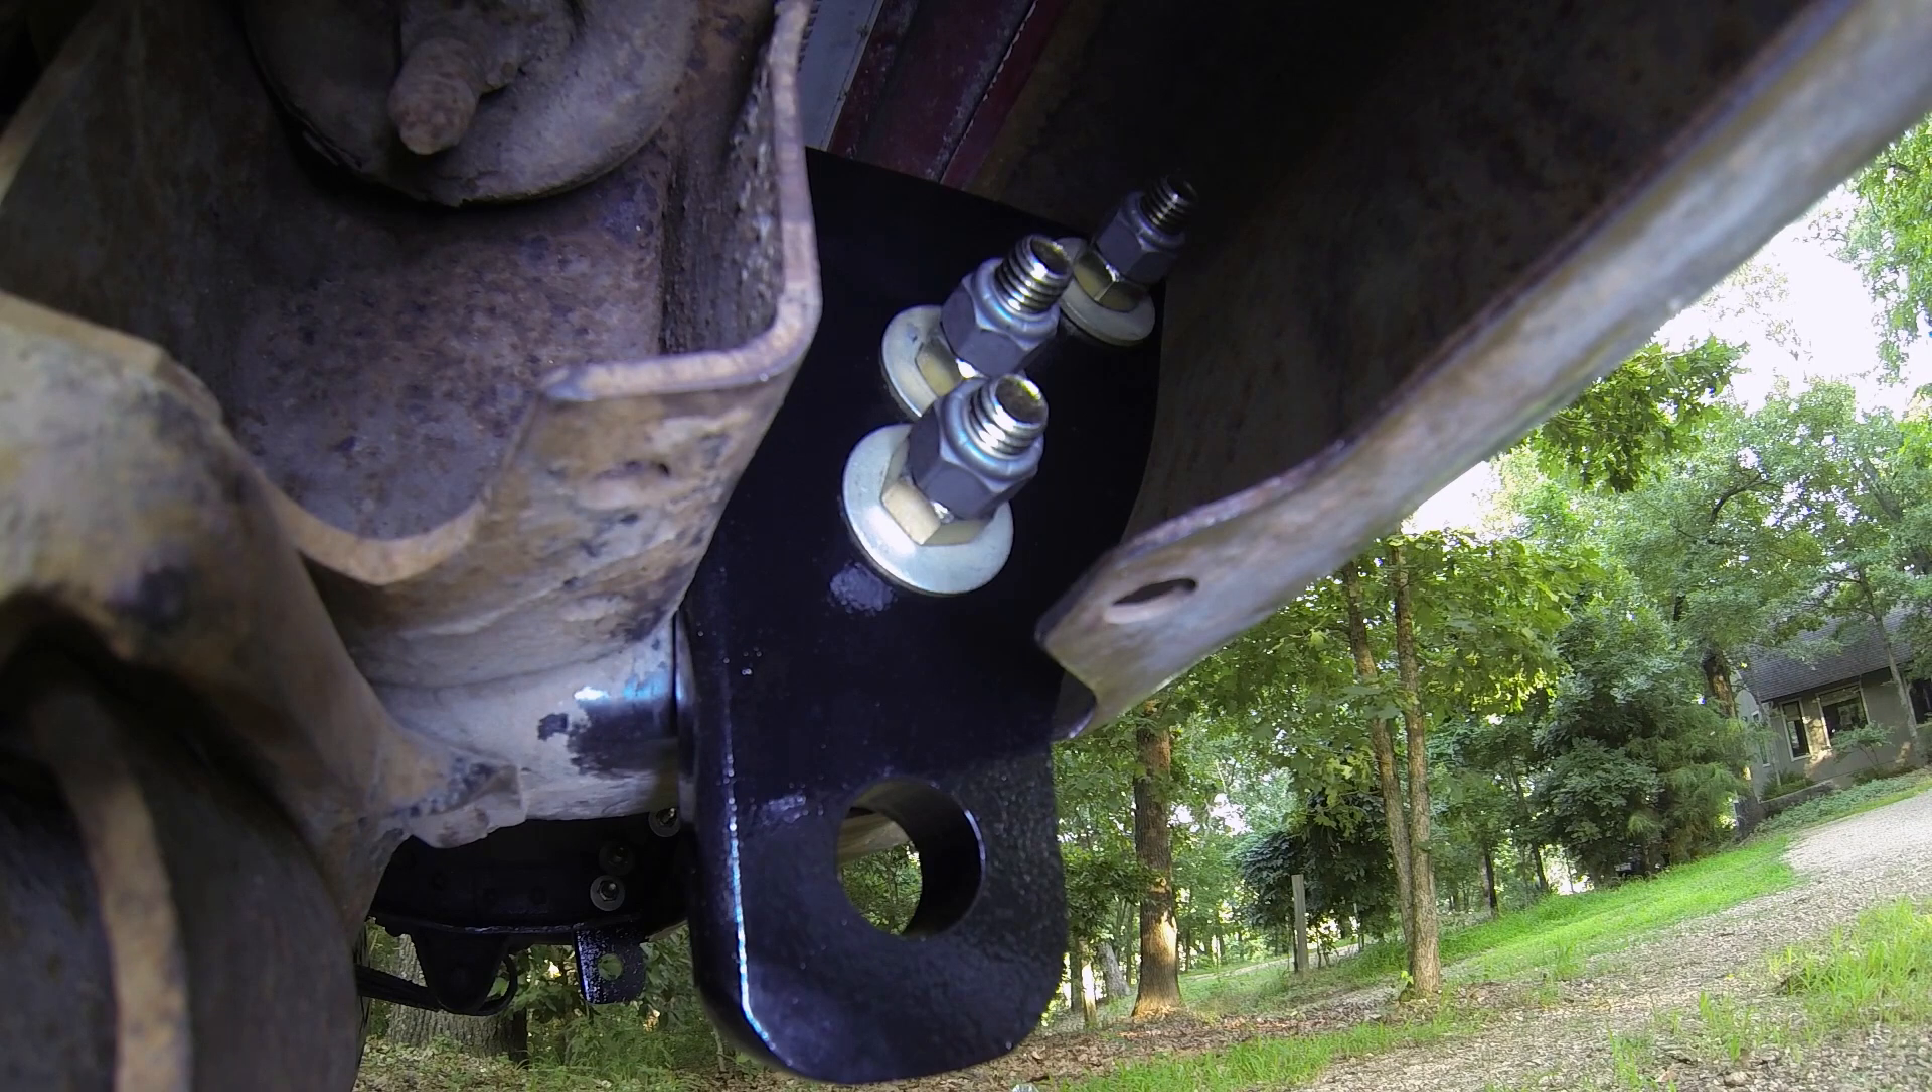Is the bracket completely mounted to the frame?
Yes.